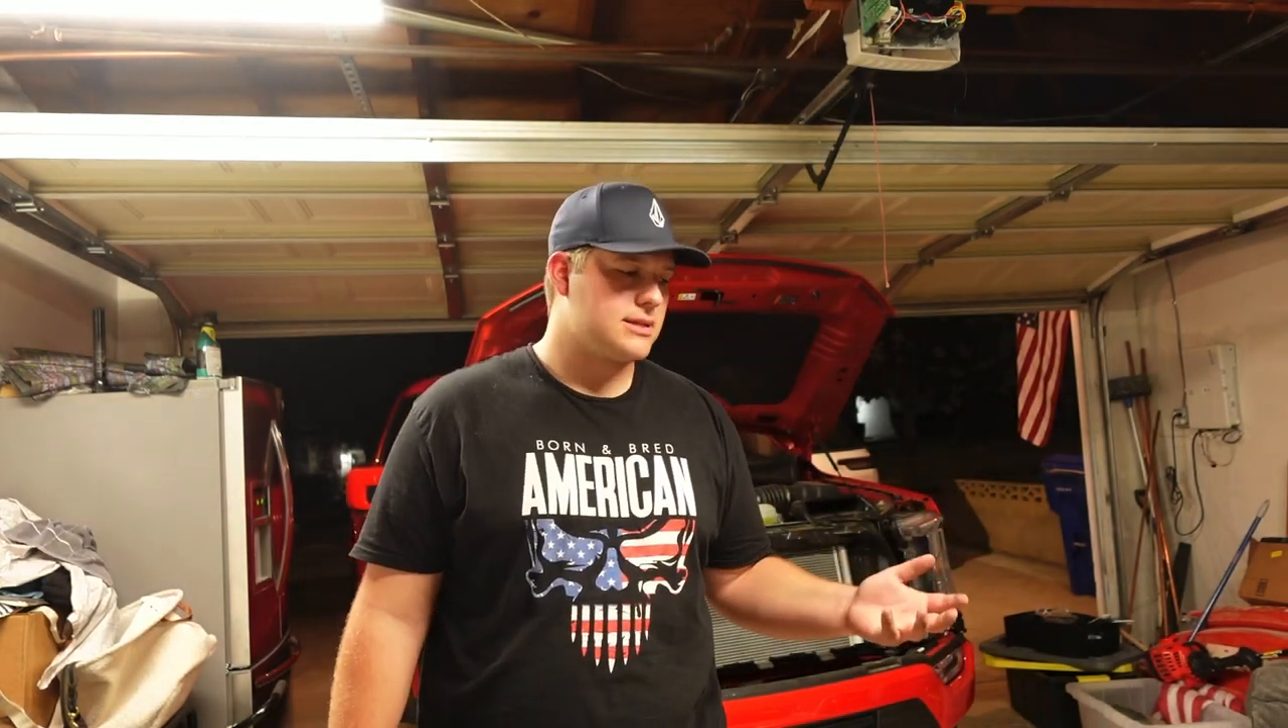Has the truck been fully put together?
No.